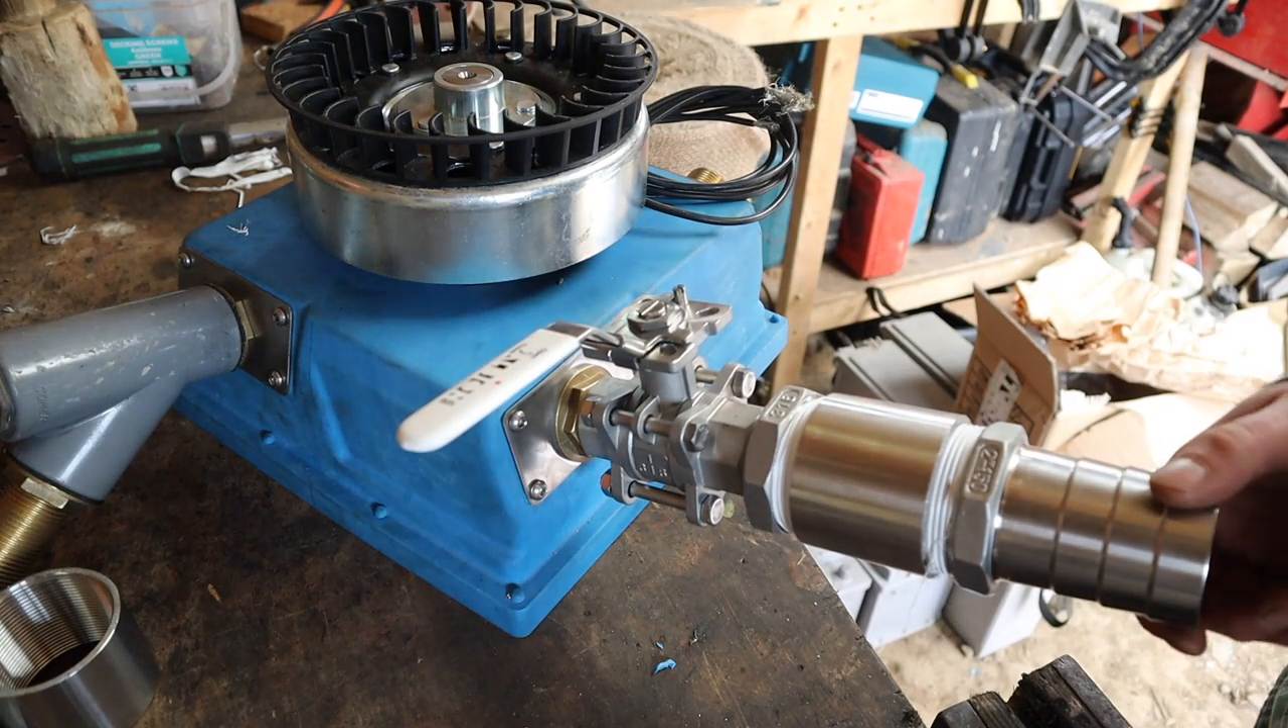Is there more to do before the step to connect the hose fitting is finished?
No.